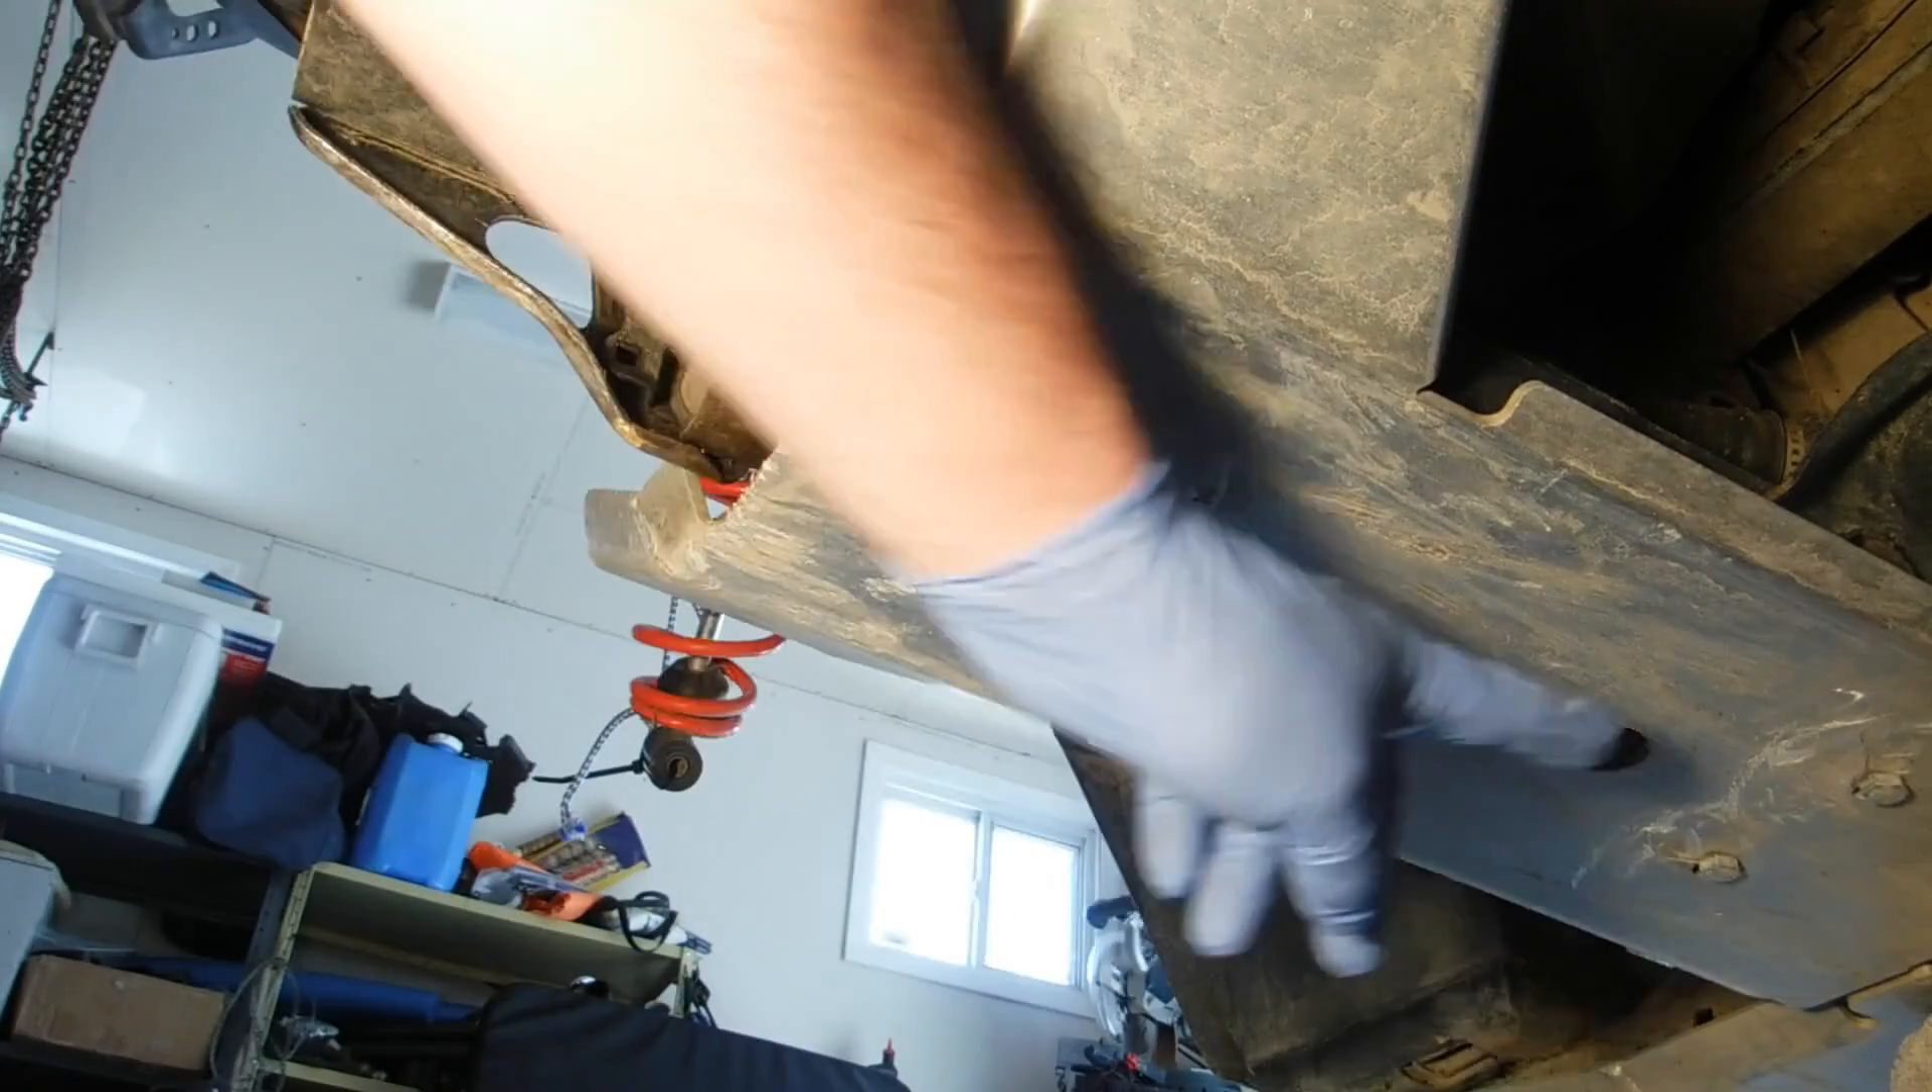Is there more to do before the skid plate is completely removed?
Yes.